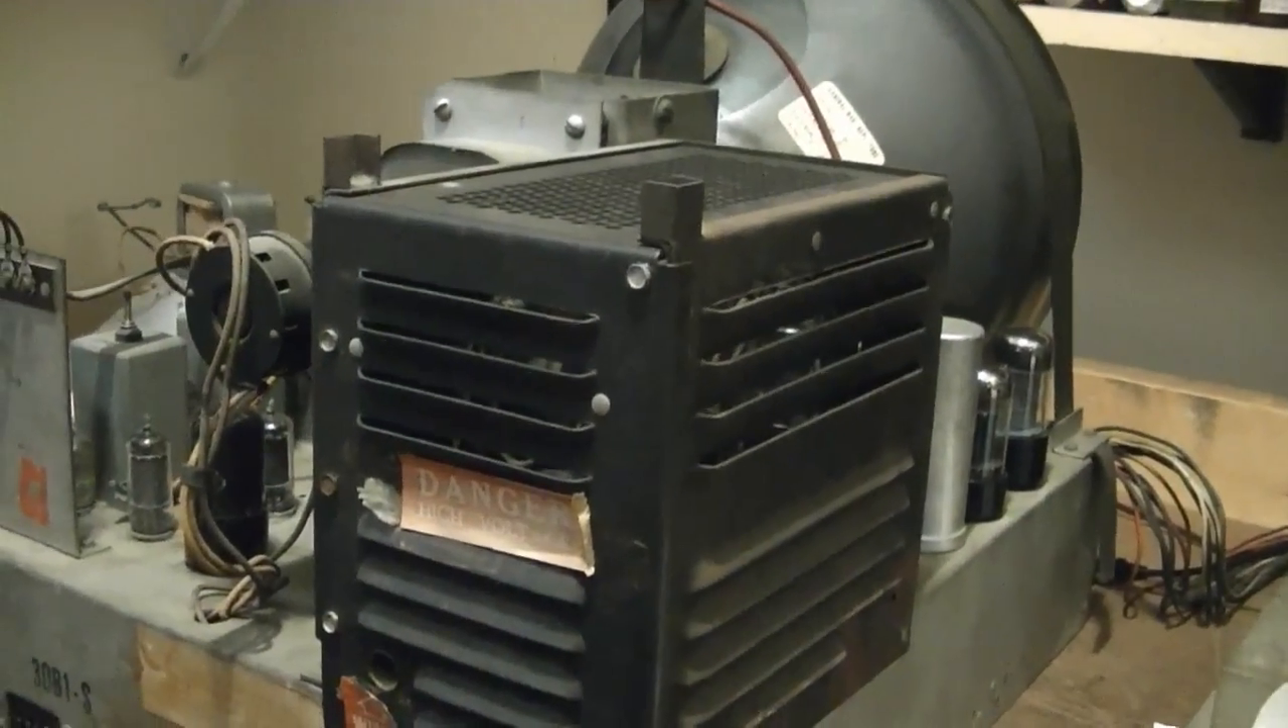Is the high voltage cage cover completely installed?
Yes.